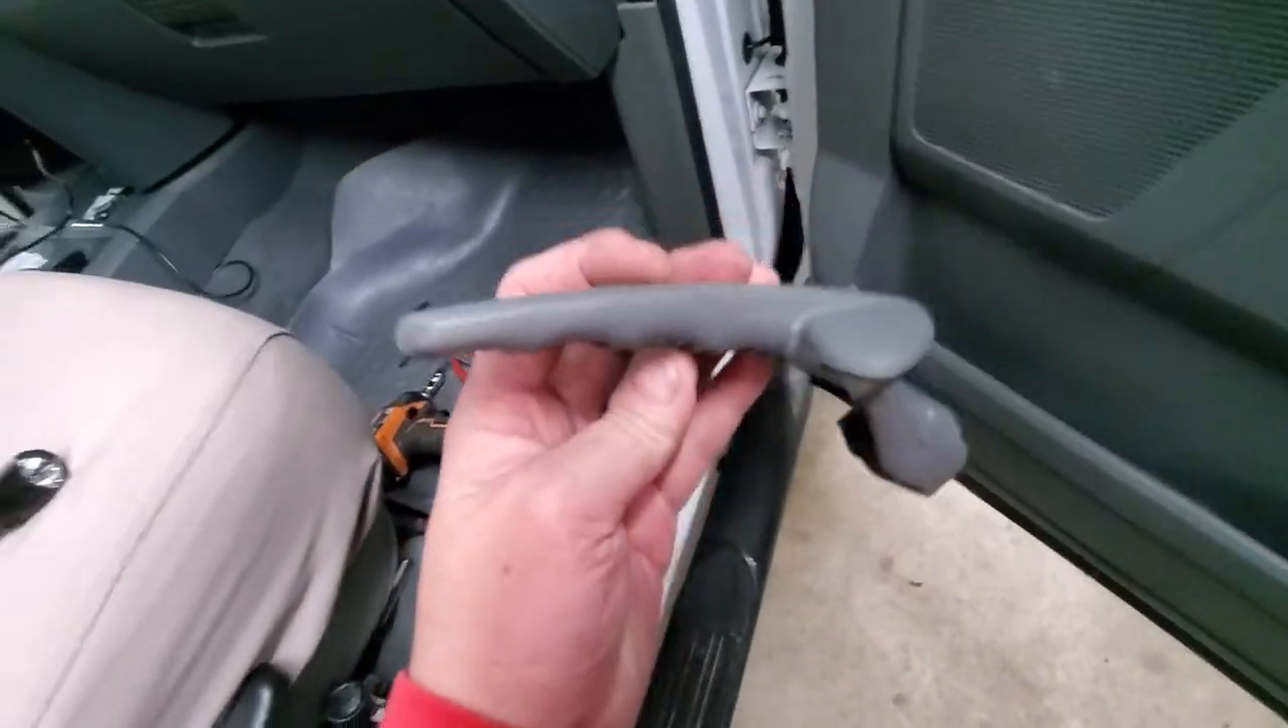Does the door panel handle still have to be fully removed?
No.